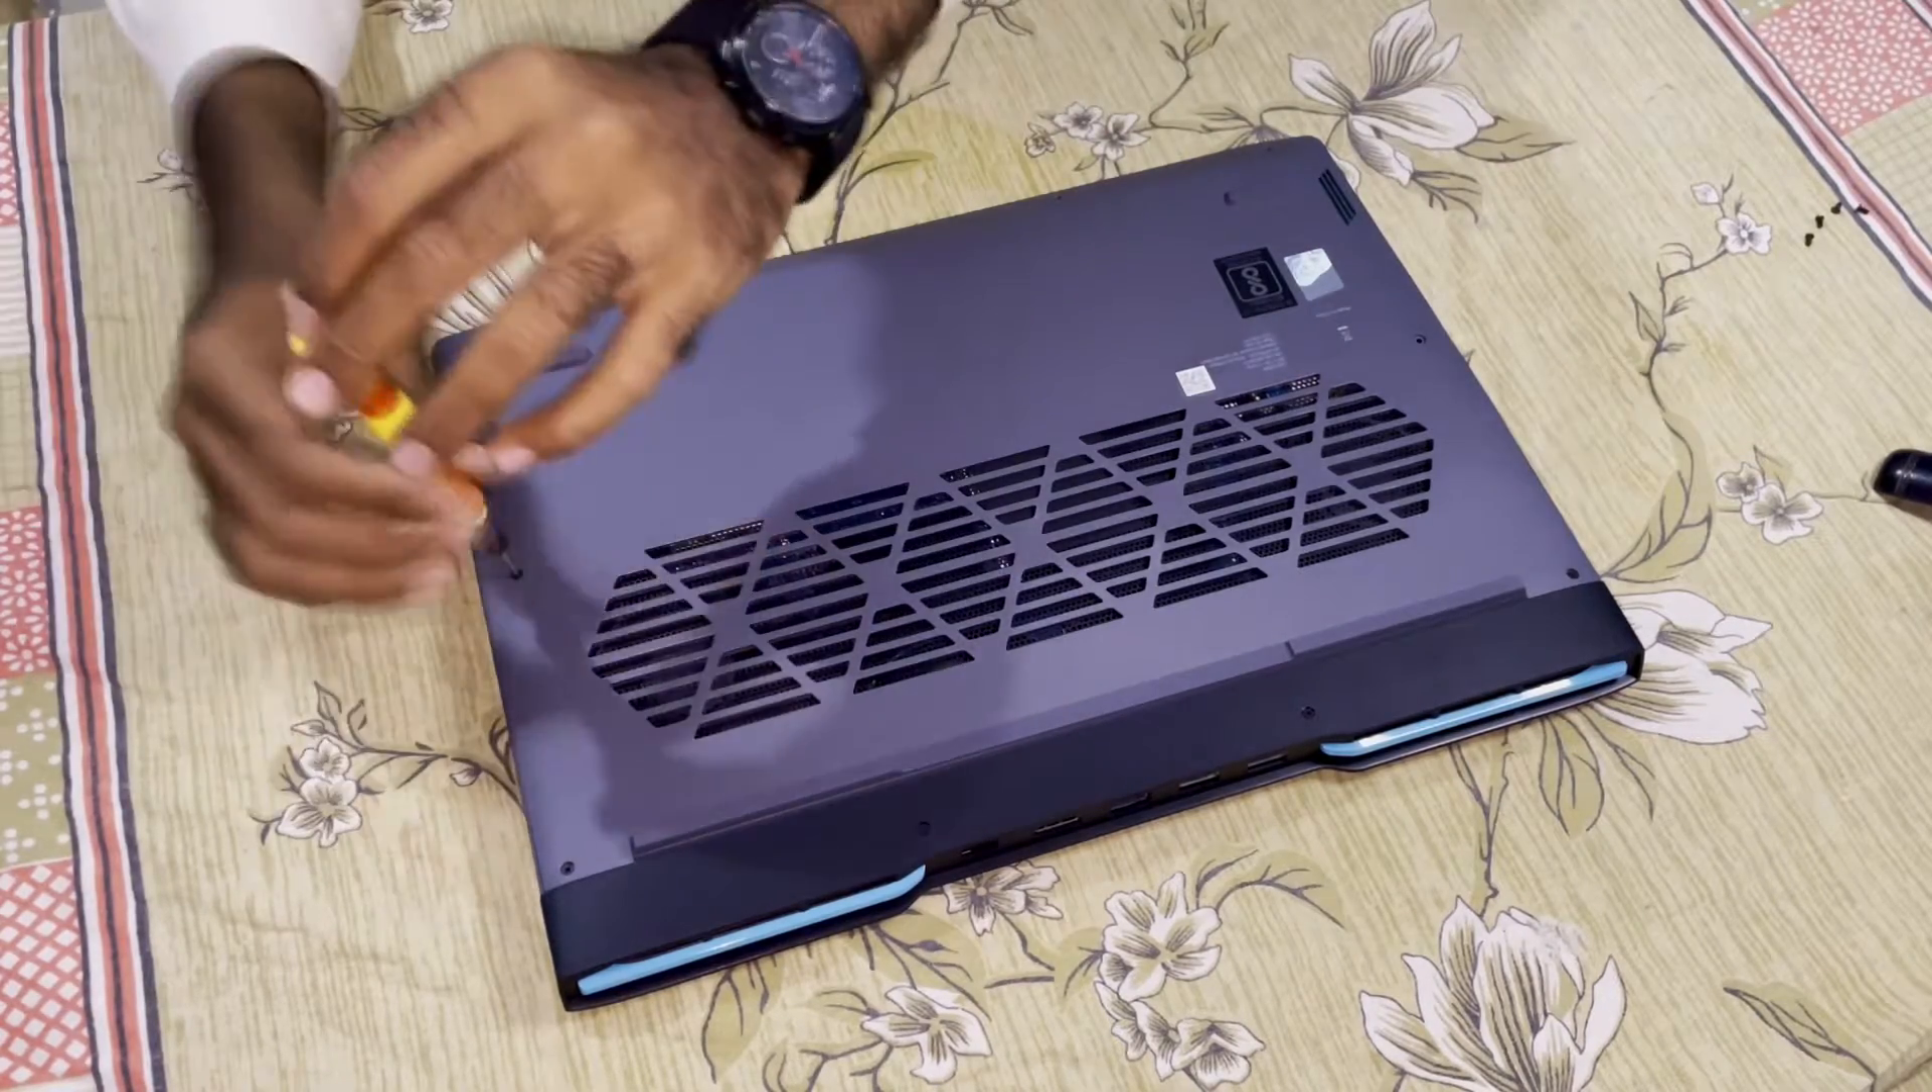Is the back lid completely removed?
No.